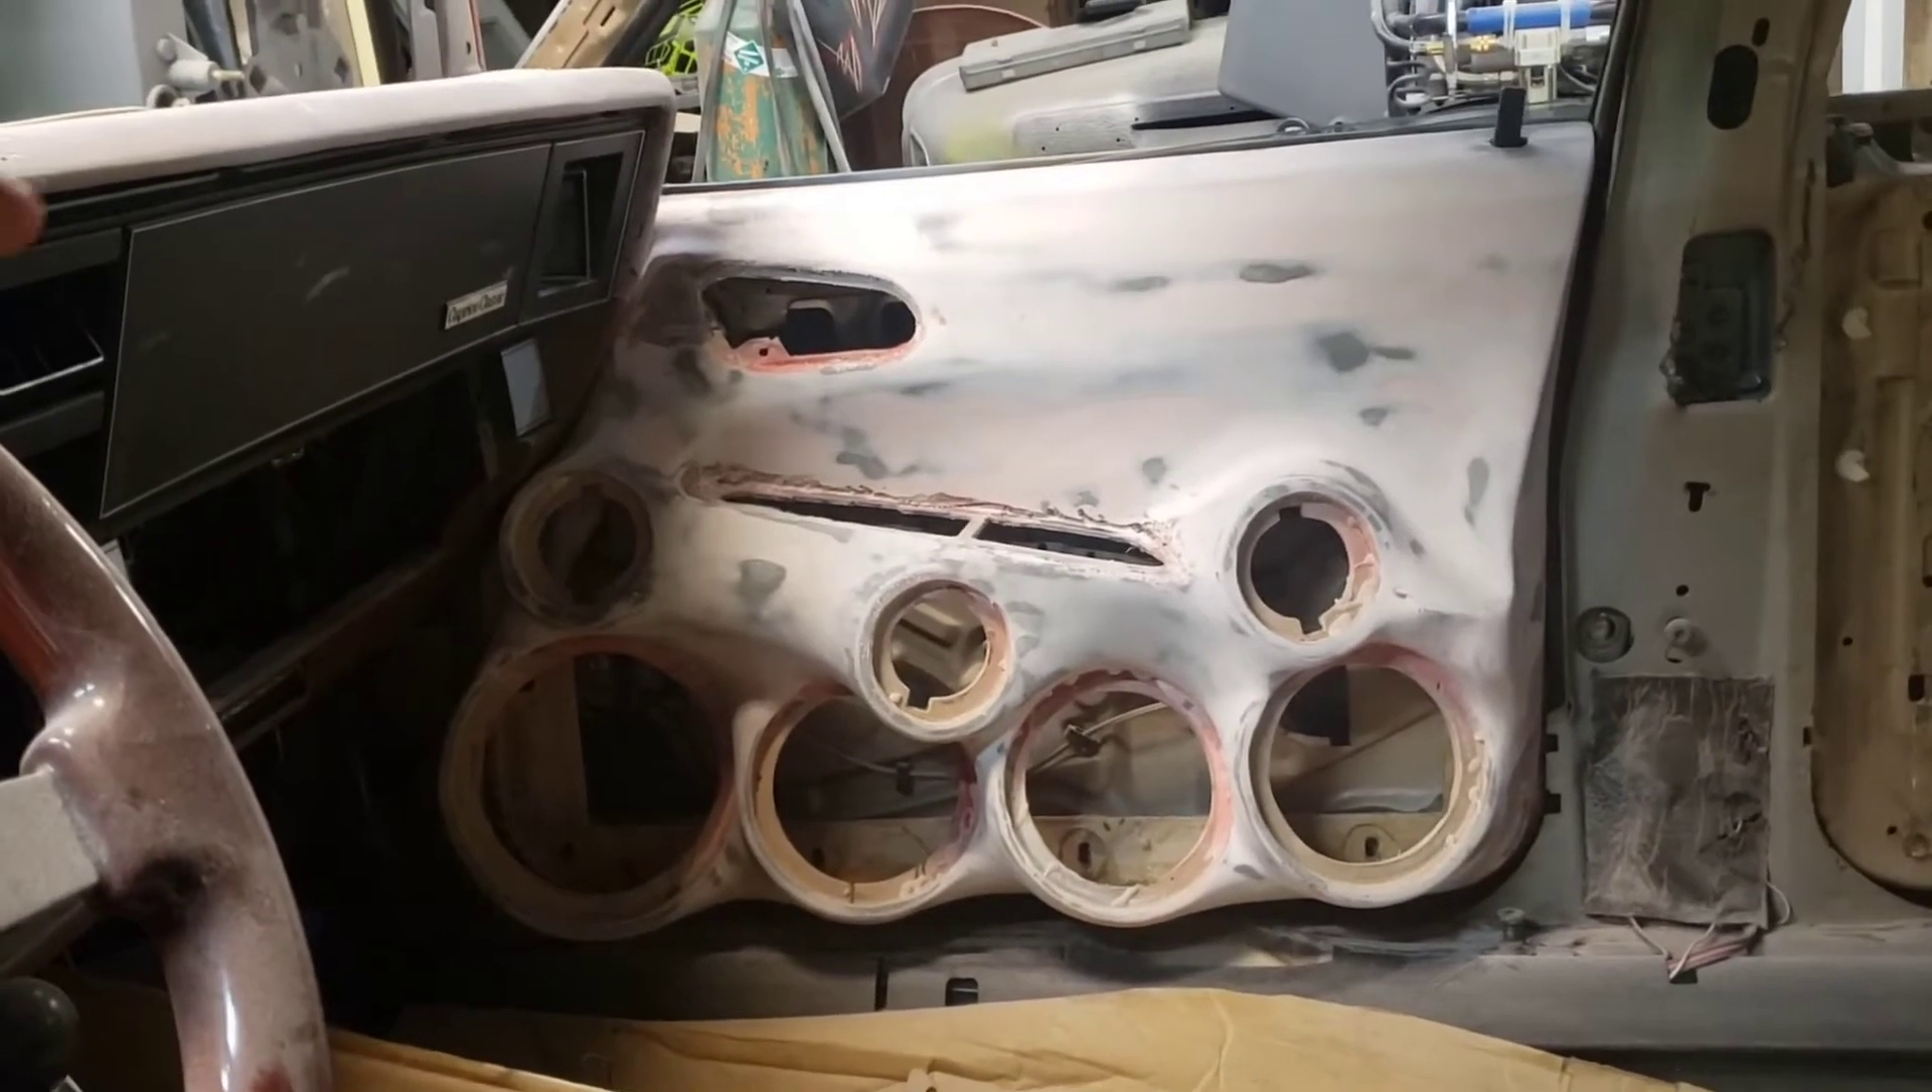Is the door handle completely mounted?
No.